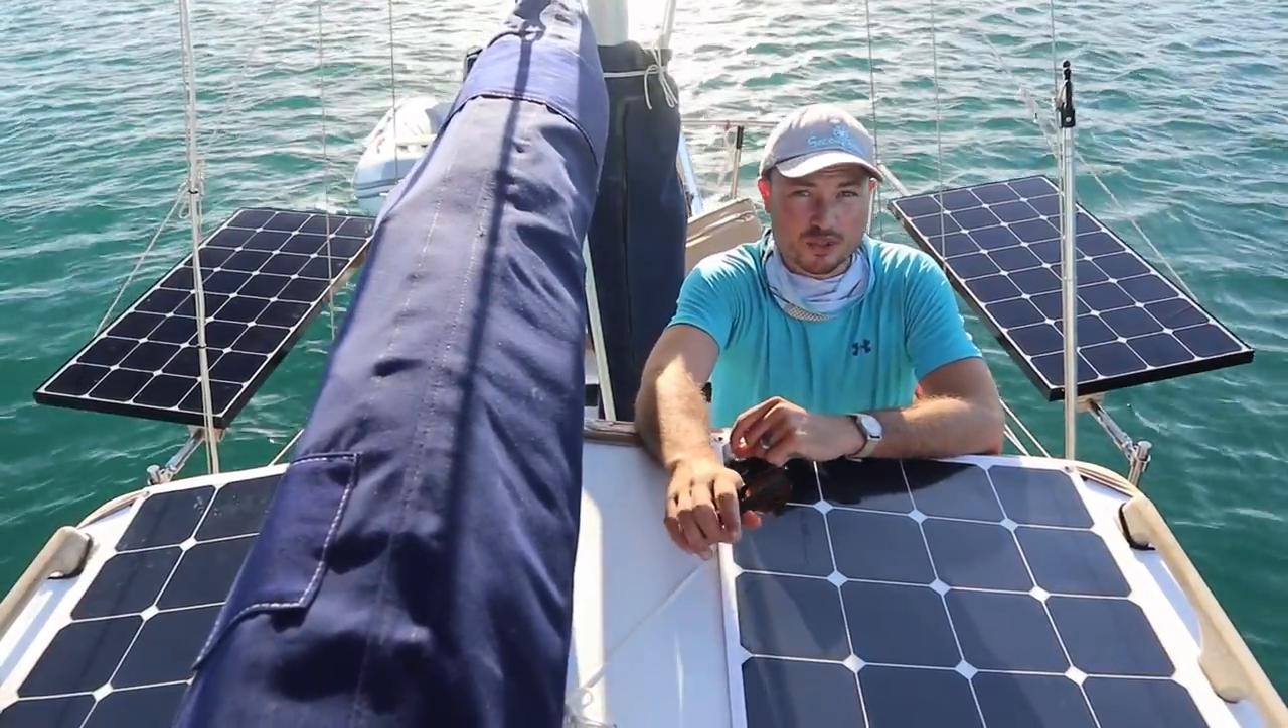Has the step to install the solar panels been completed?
Yes.